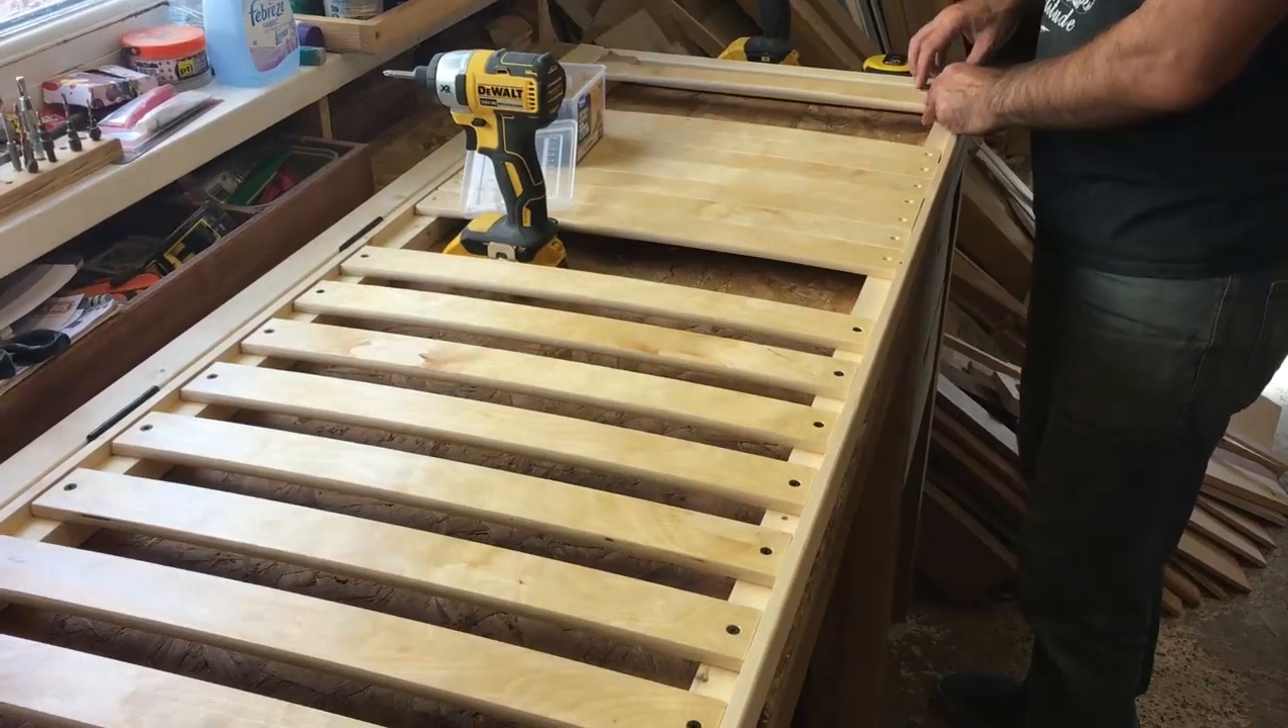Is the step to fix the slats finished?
No.